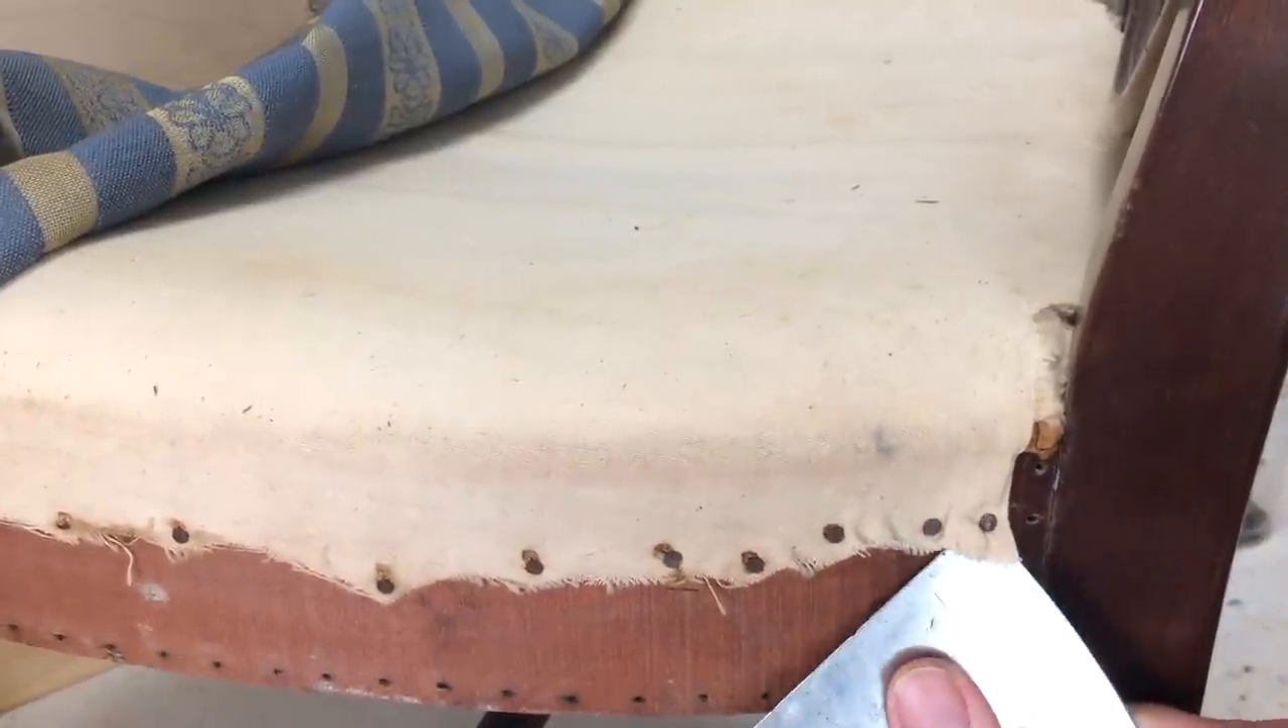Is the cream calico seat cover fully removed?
No.